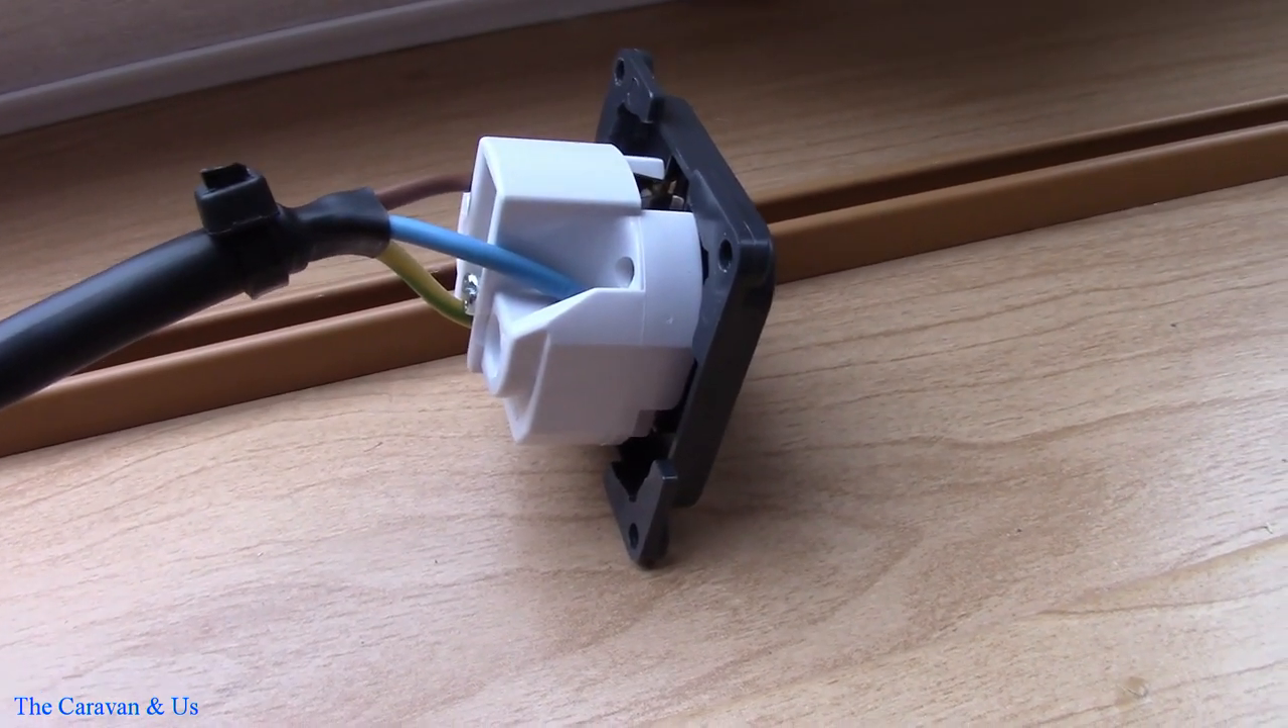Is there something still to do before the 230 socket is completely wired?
No.